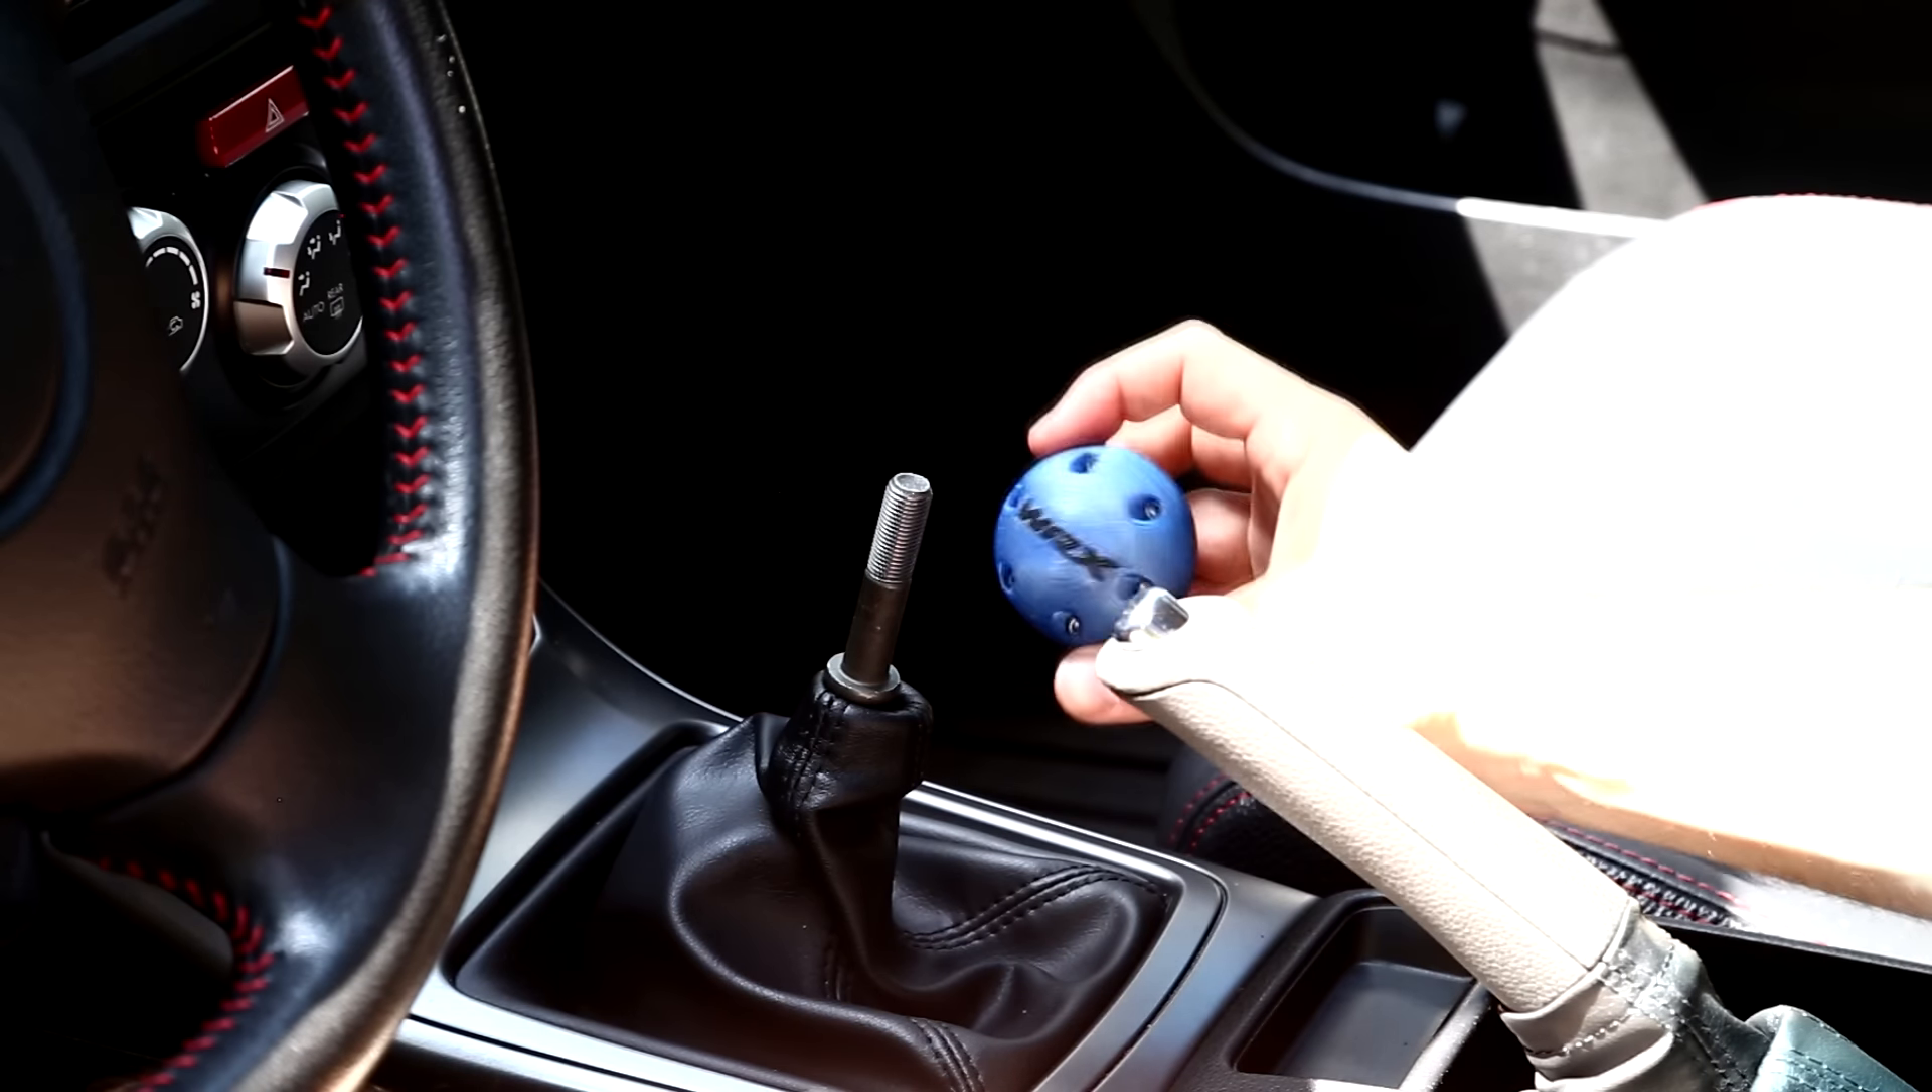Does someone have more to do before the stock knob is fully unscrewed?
No.